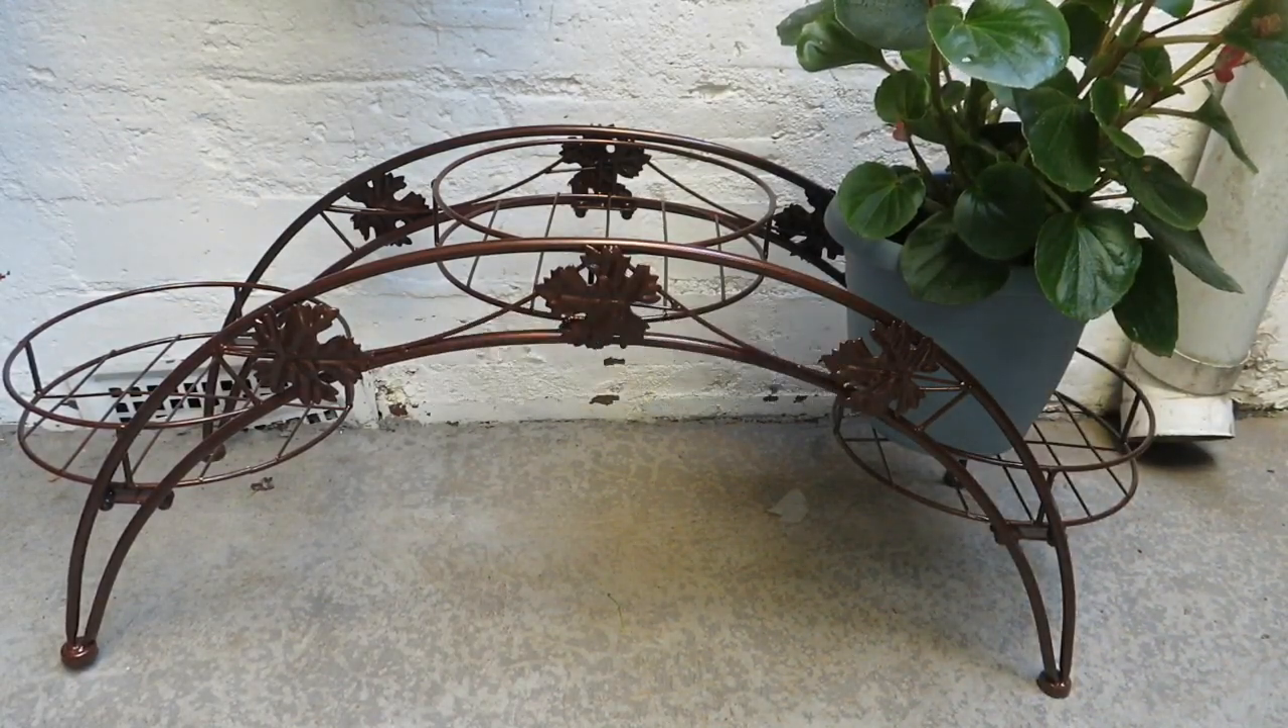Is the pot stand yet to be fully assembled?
No.